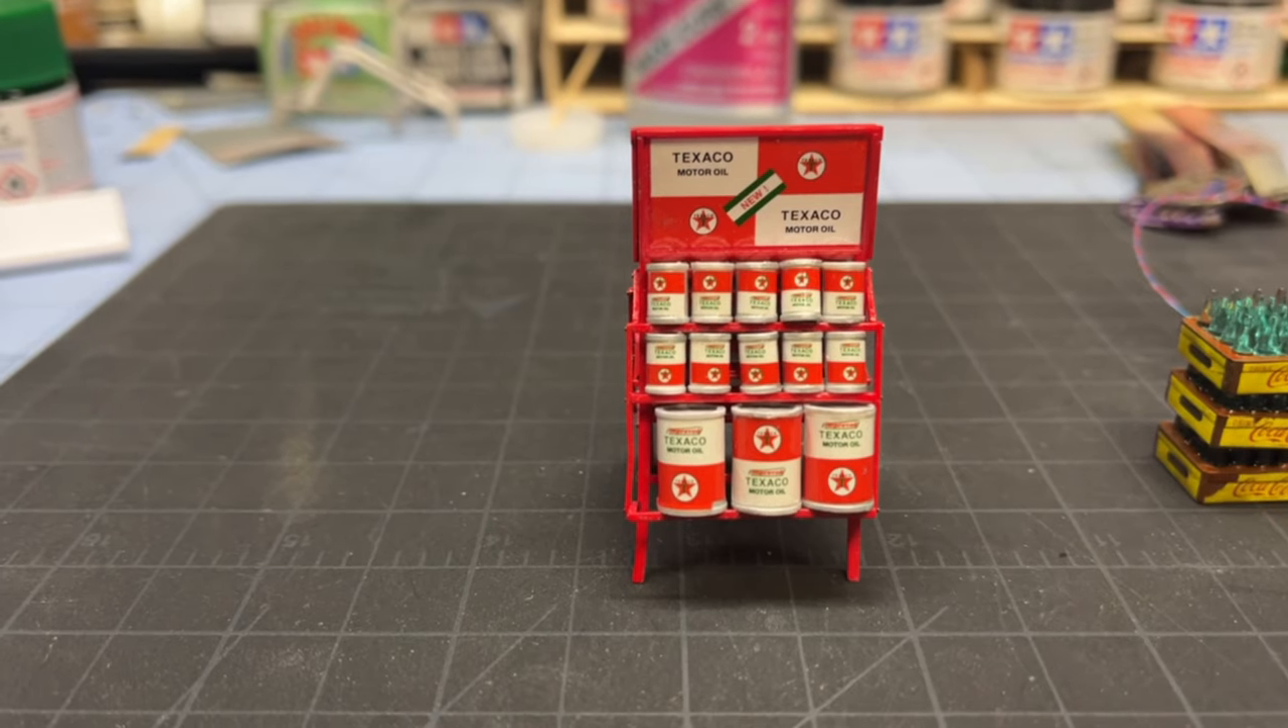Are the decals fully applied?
Yes.